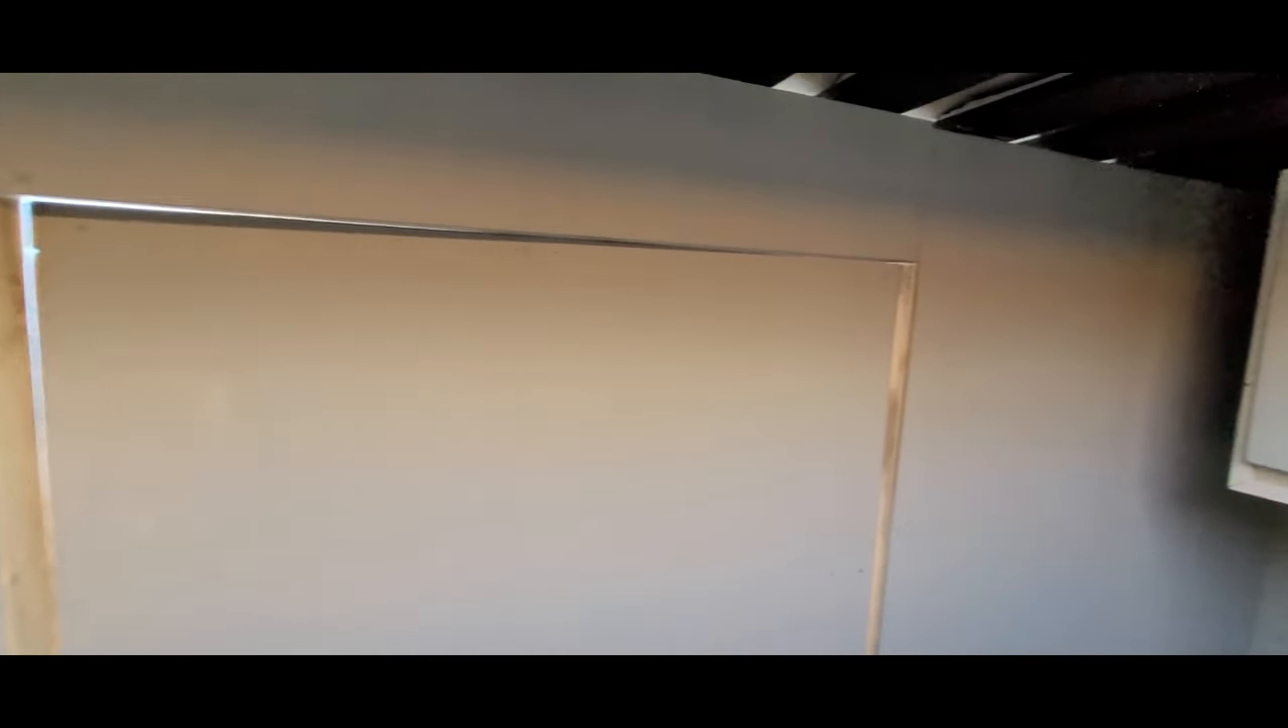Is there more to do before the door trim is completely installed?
Yes.